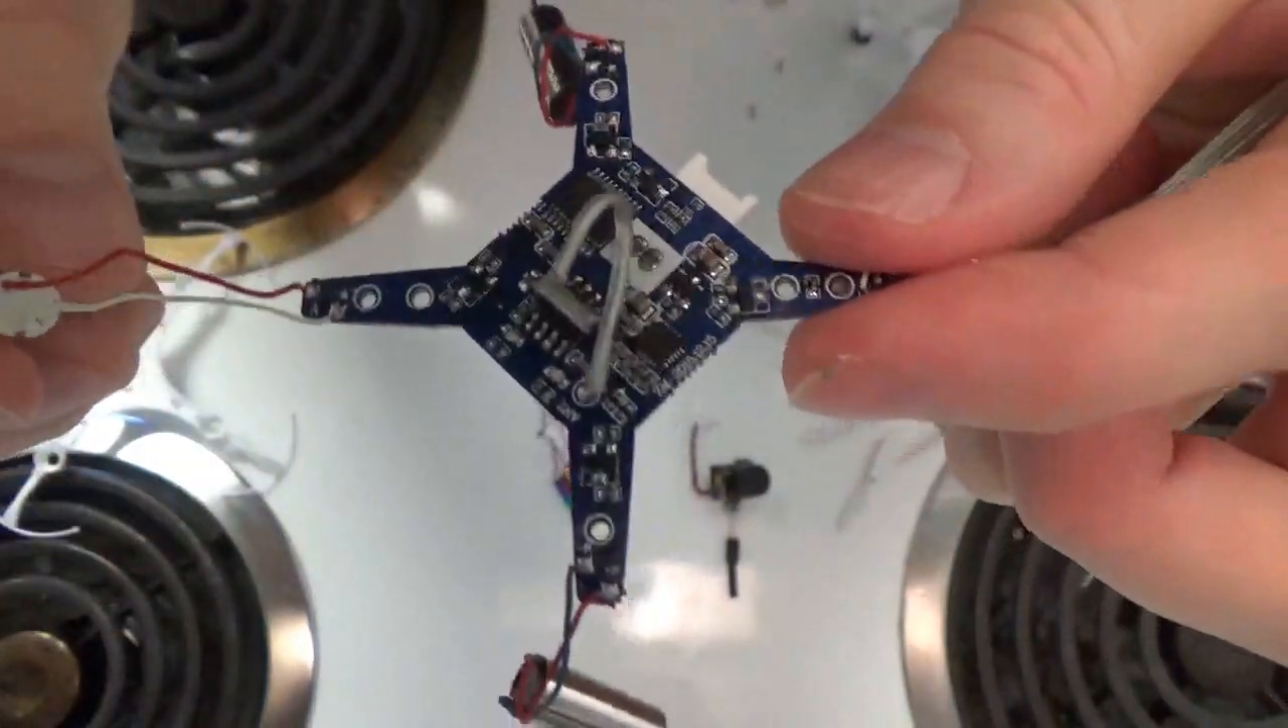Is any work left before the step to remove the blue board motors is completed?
Yes.